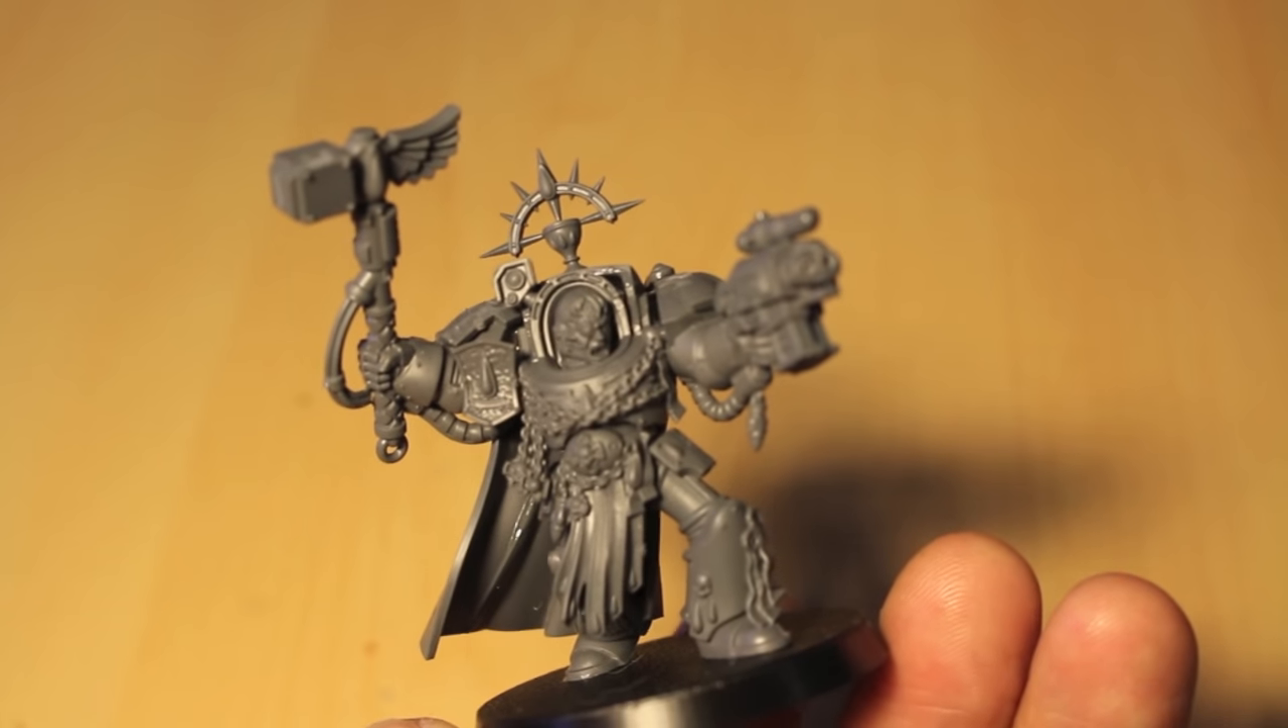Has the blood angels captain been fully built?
Yes.